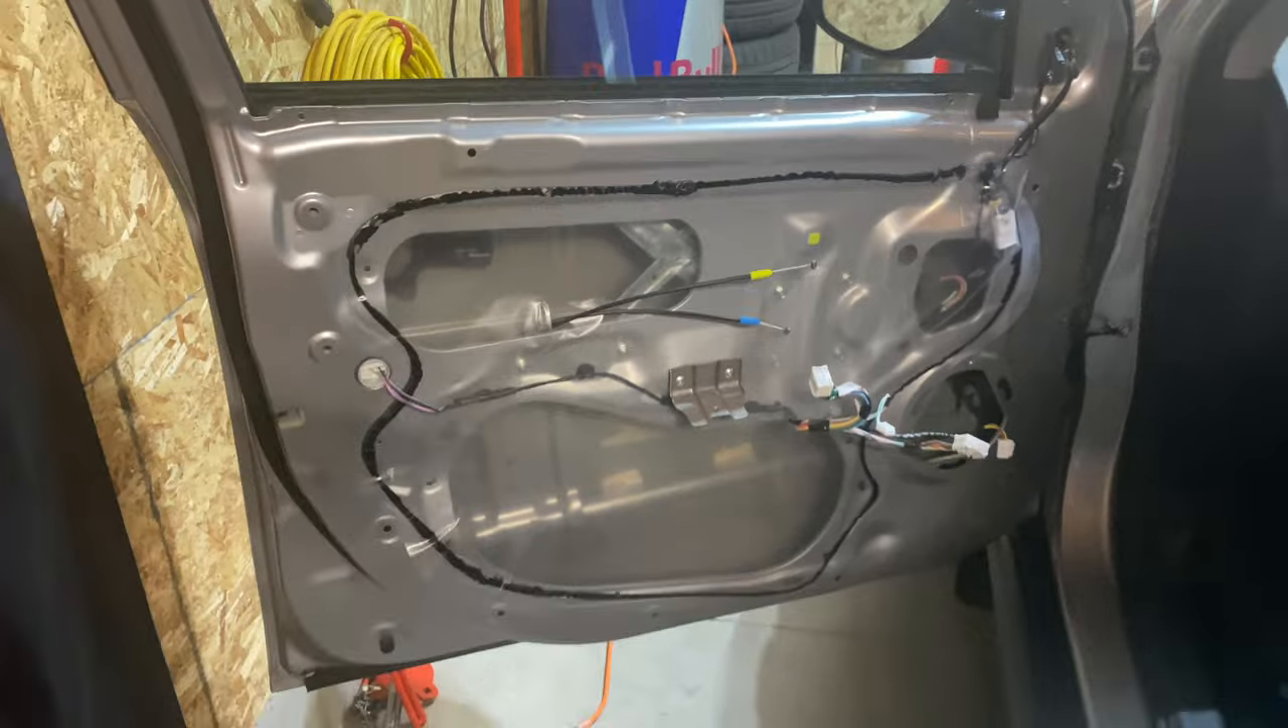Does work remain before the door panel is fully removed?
No.